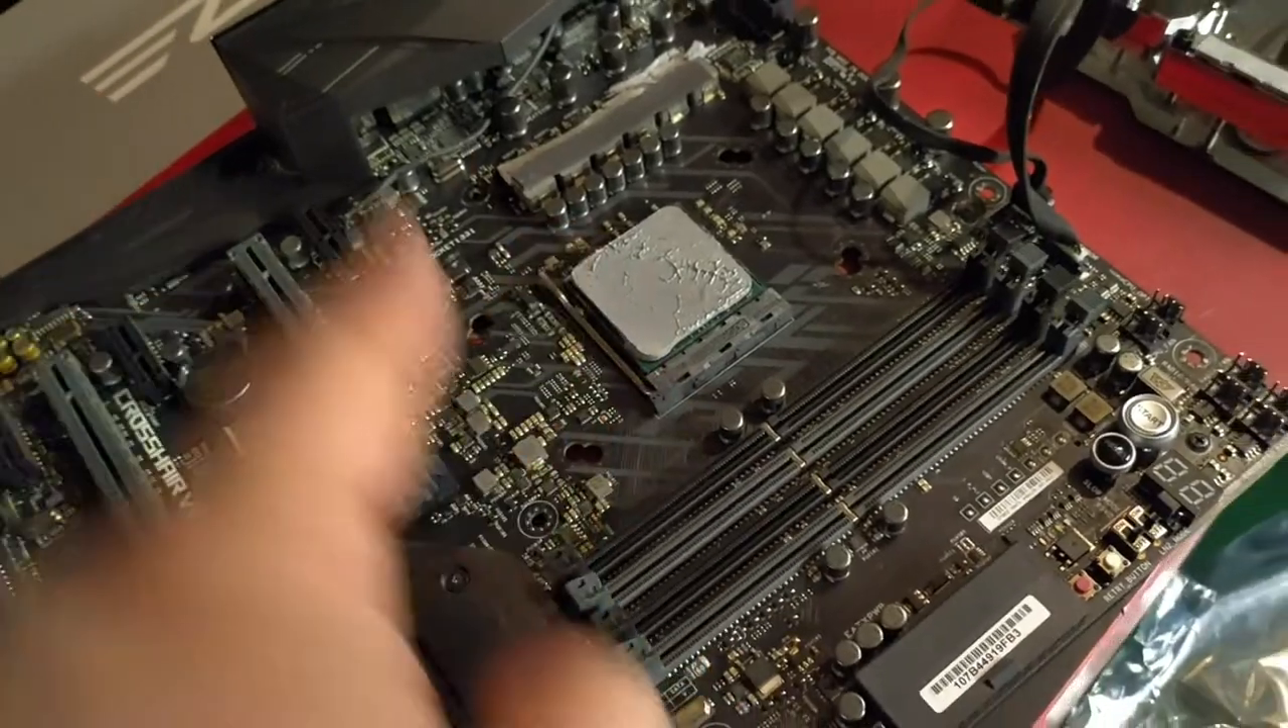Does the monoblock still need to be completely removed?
No.